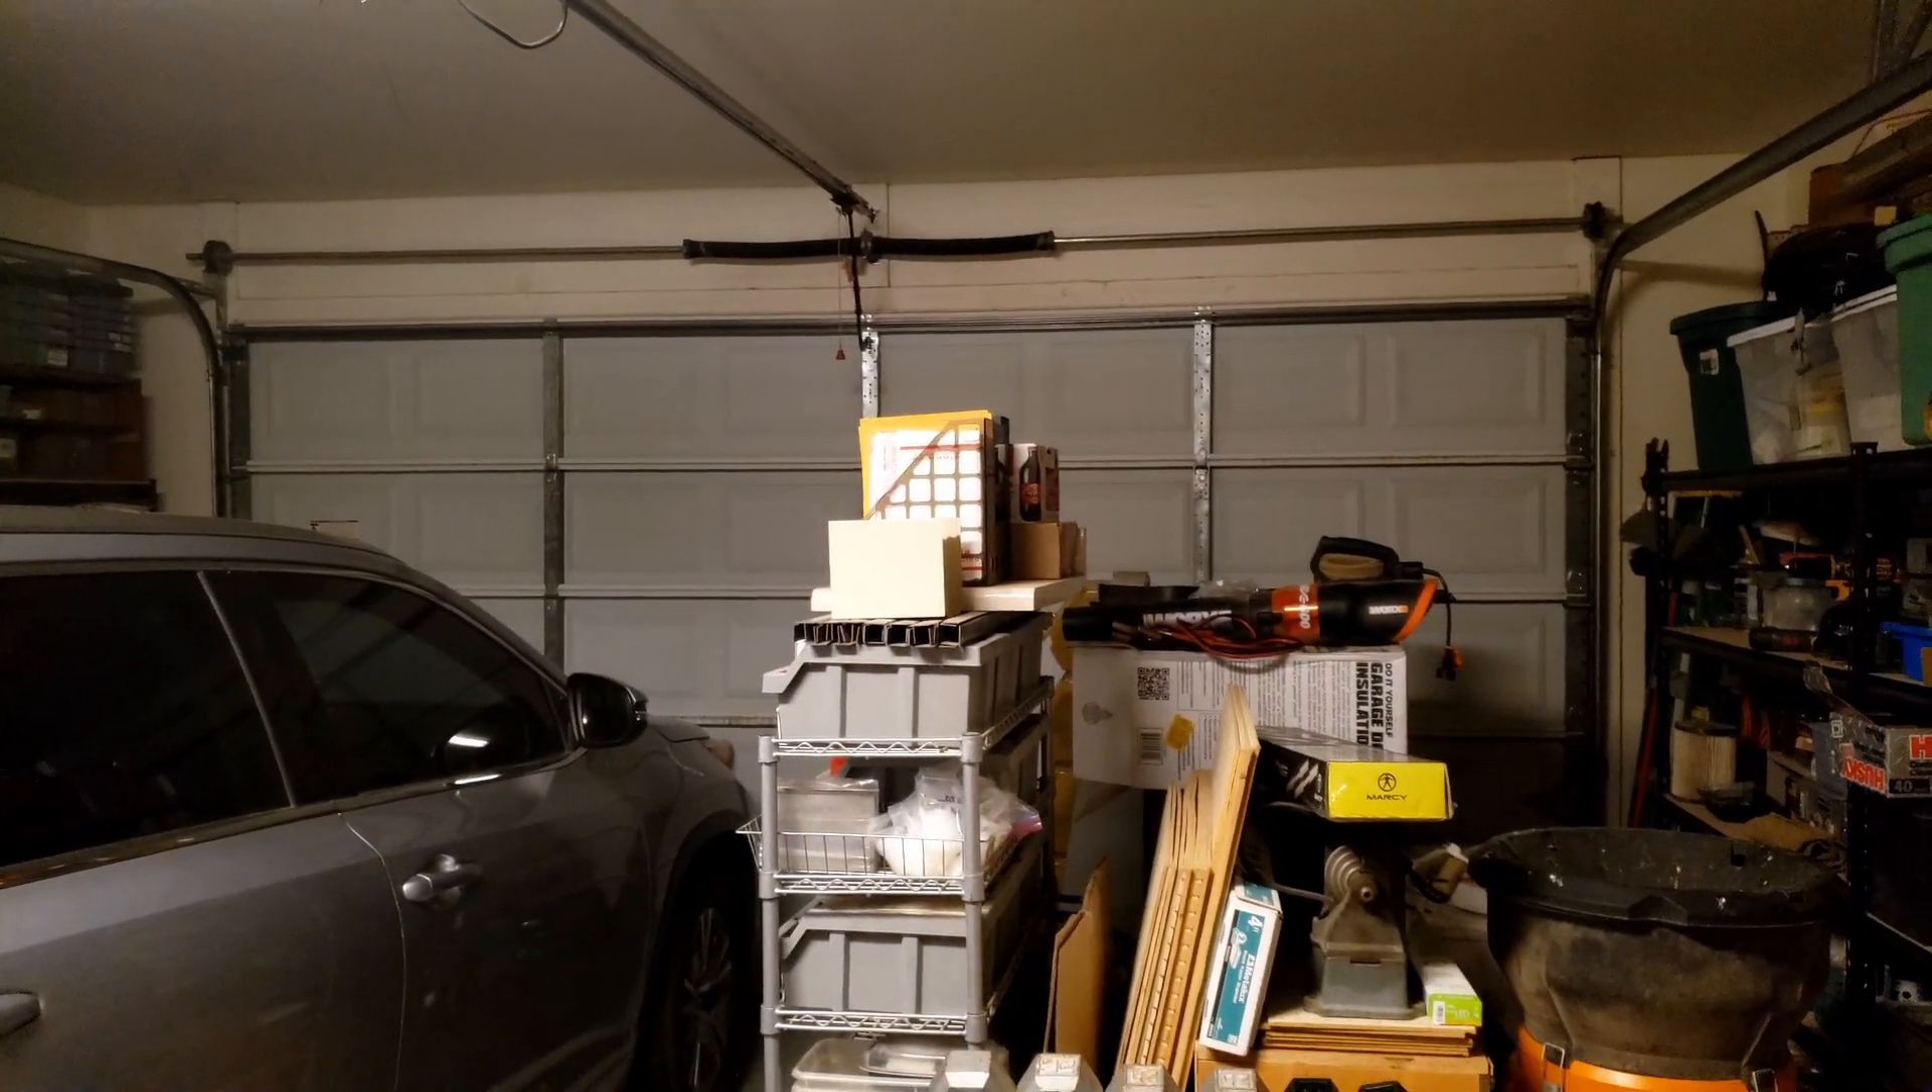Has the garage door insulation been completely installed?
No.